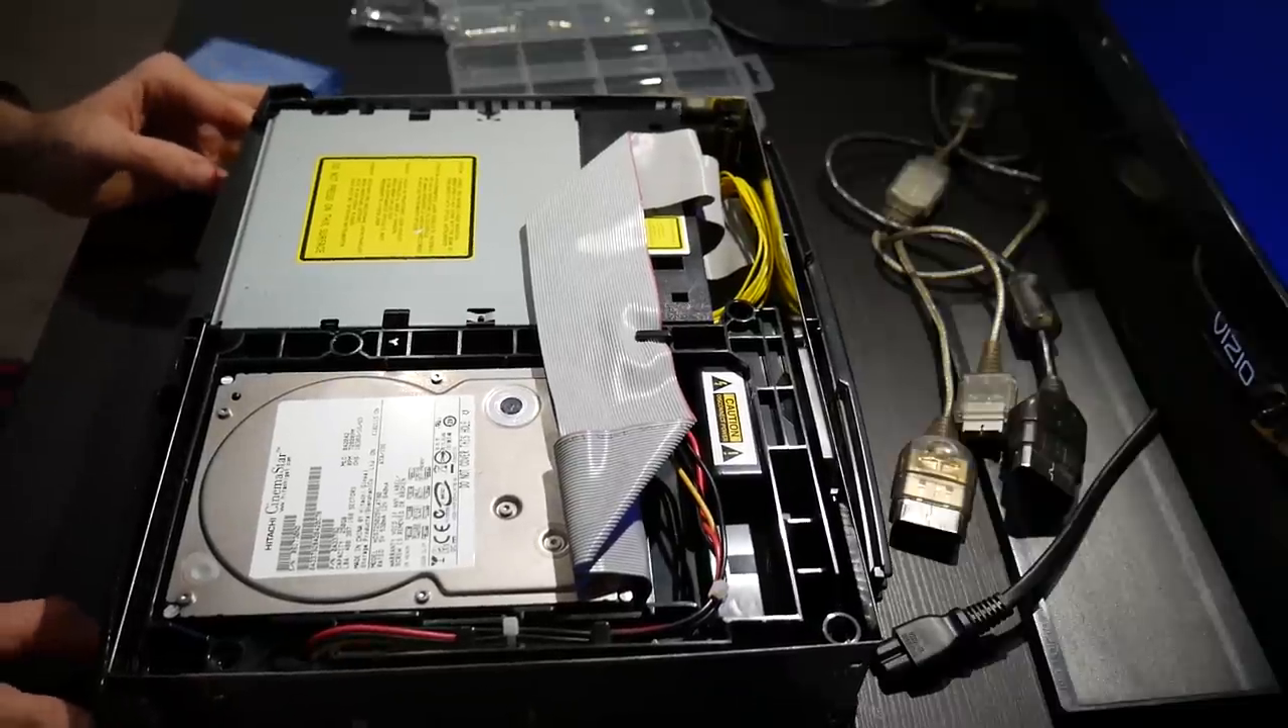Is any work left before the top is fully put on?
Yes.